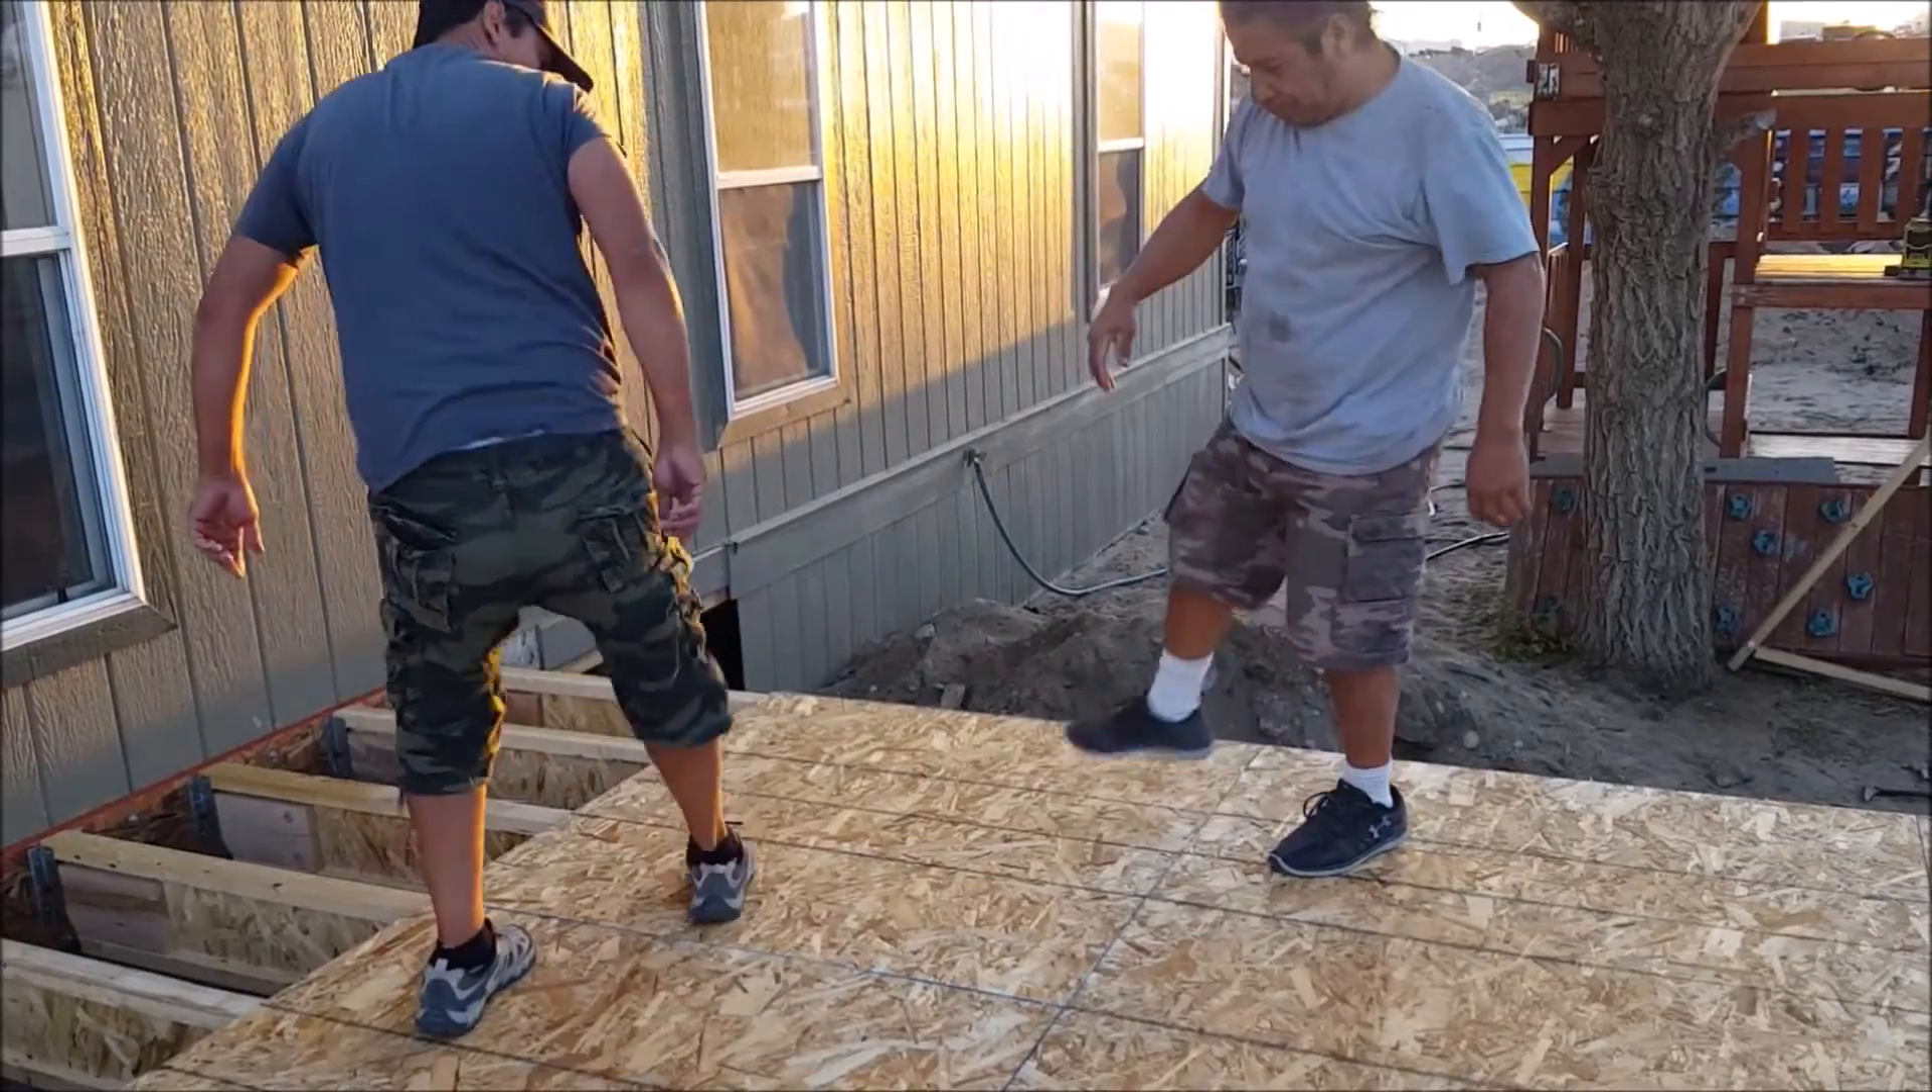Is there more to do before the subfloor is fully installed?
Yes.